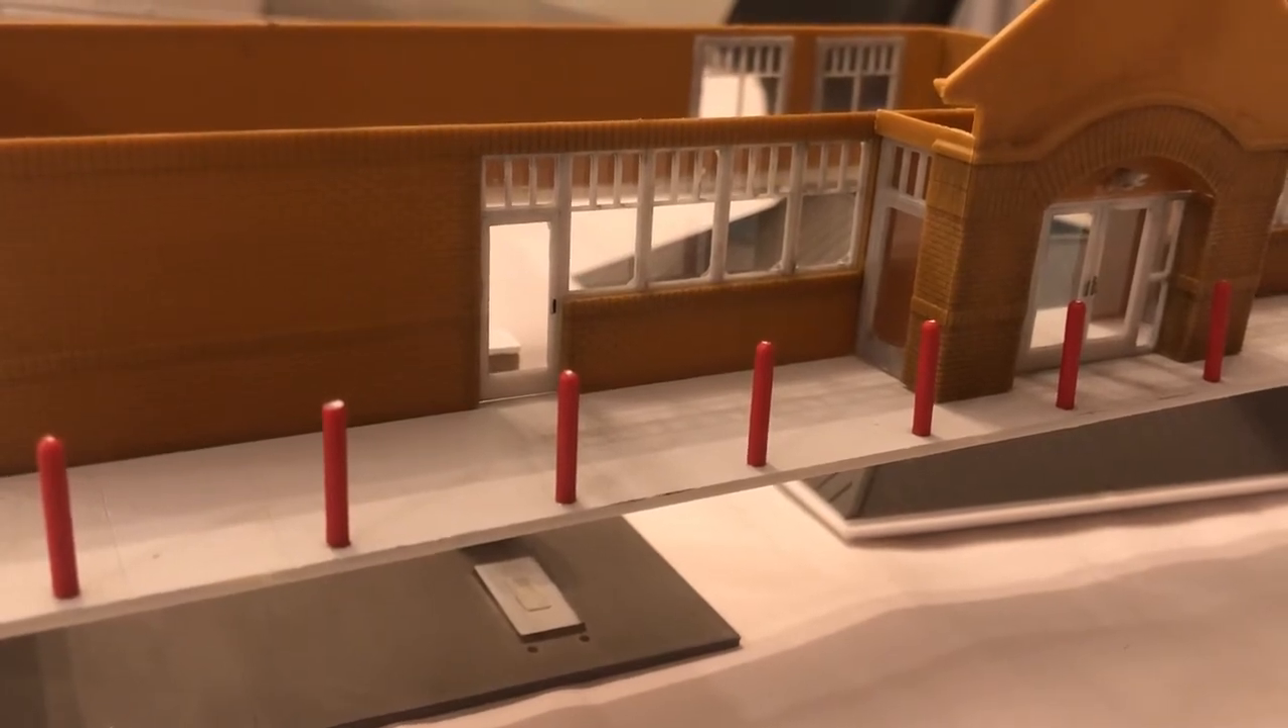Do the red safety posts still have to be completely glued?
No.